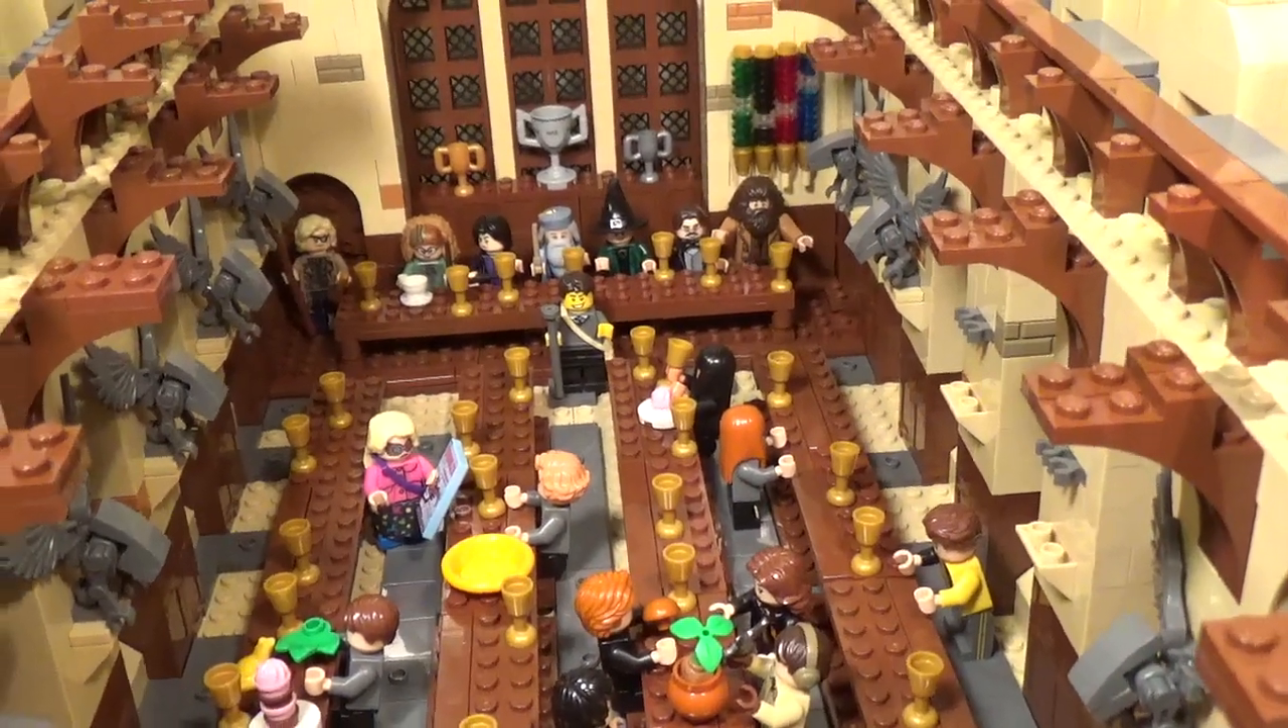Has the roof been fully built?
No.